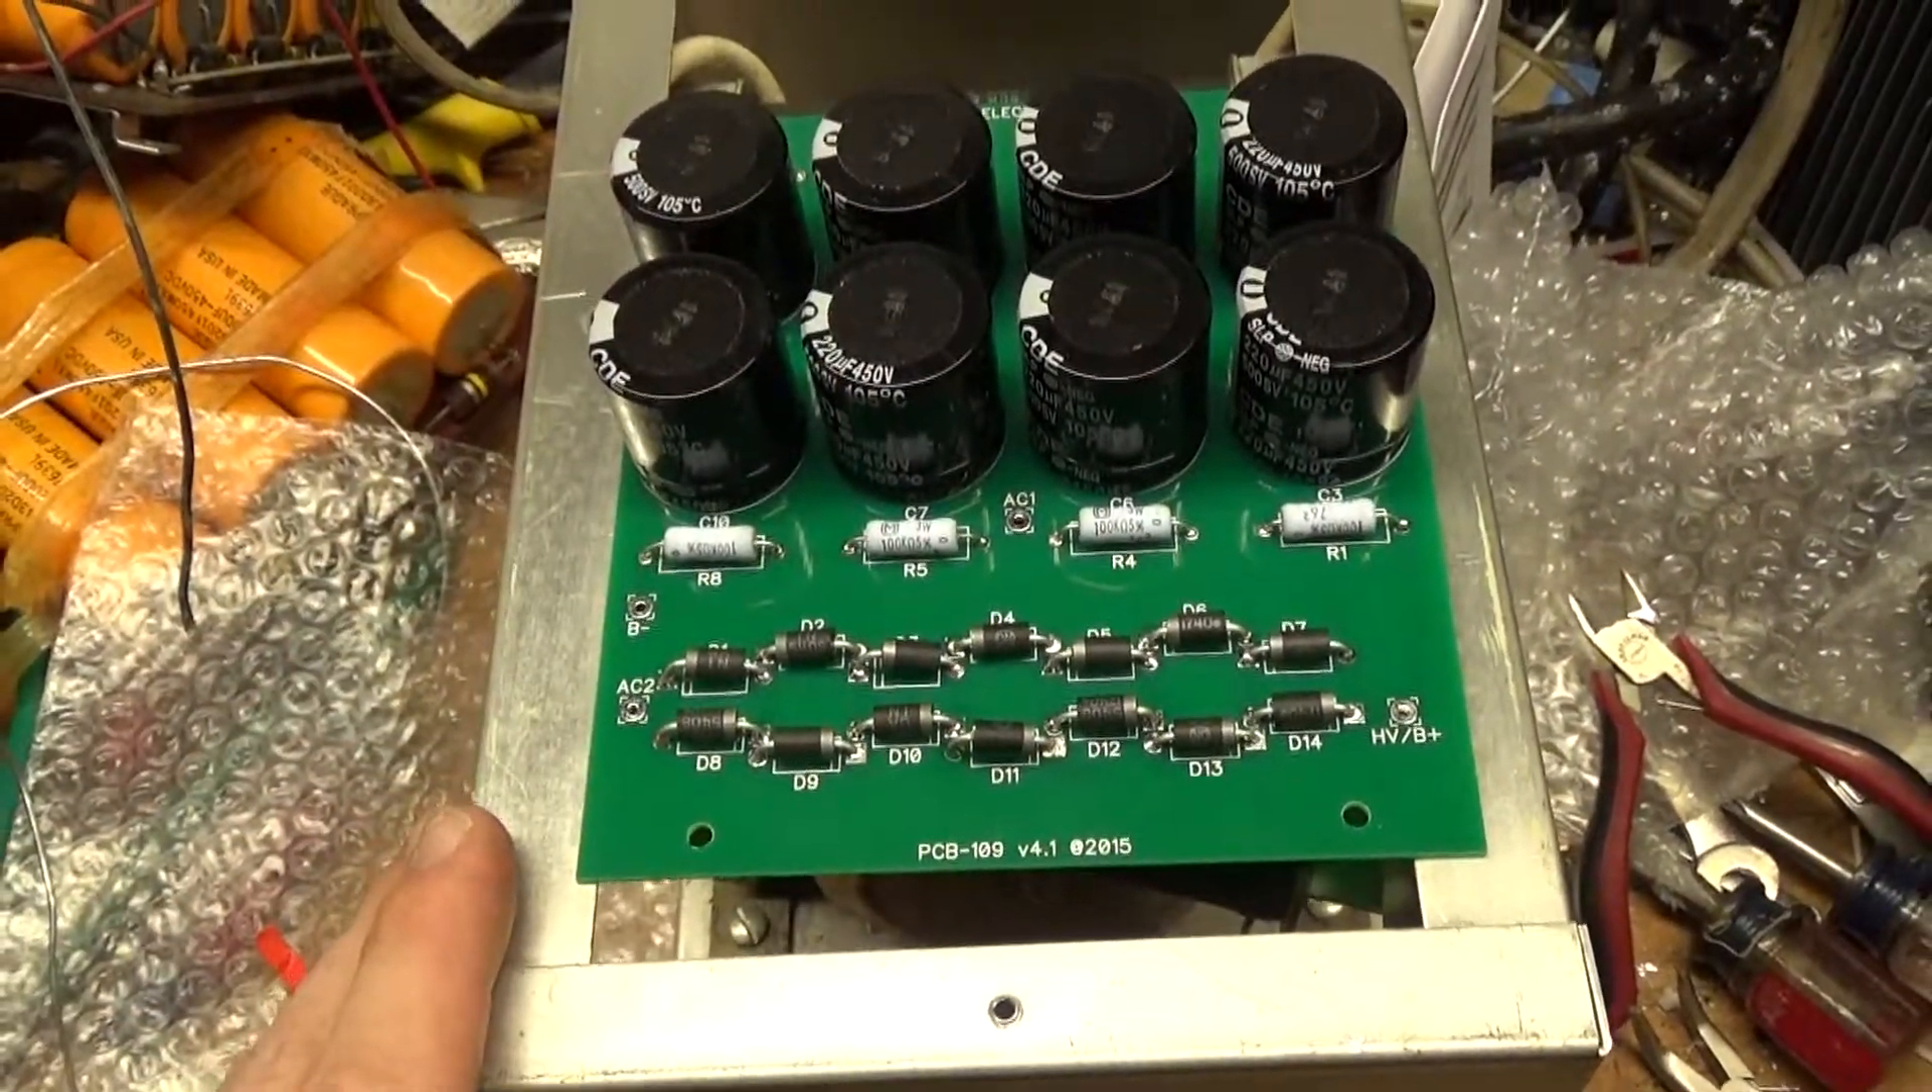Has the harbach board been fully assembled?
Yes.